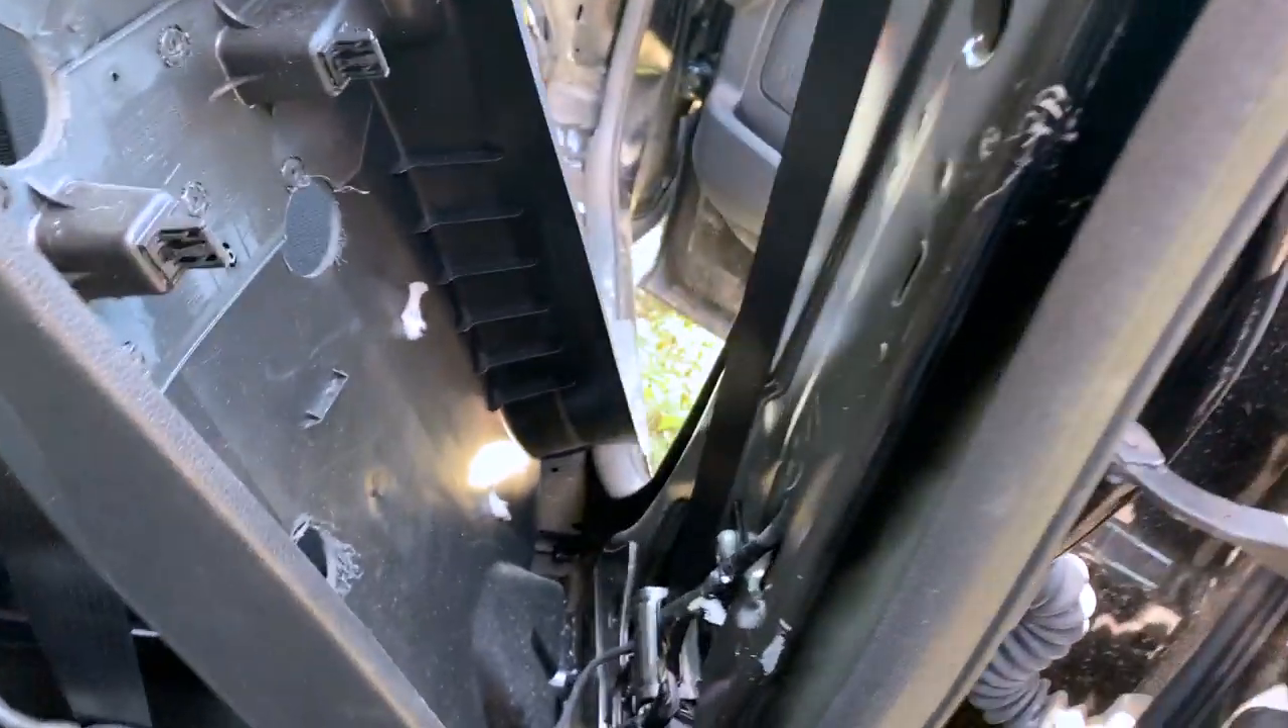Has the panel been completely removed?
No.